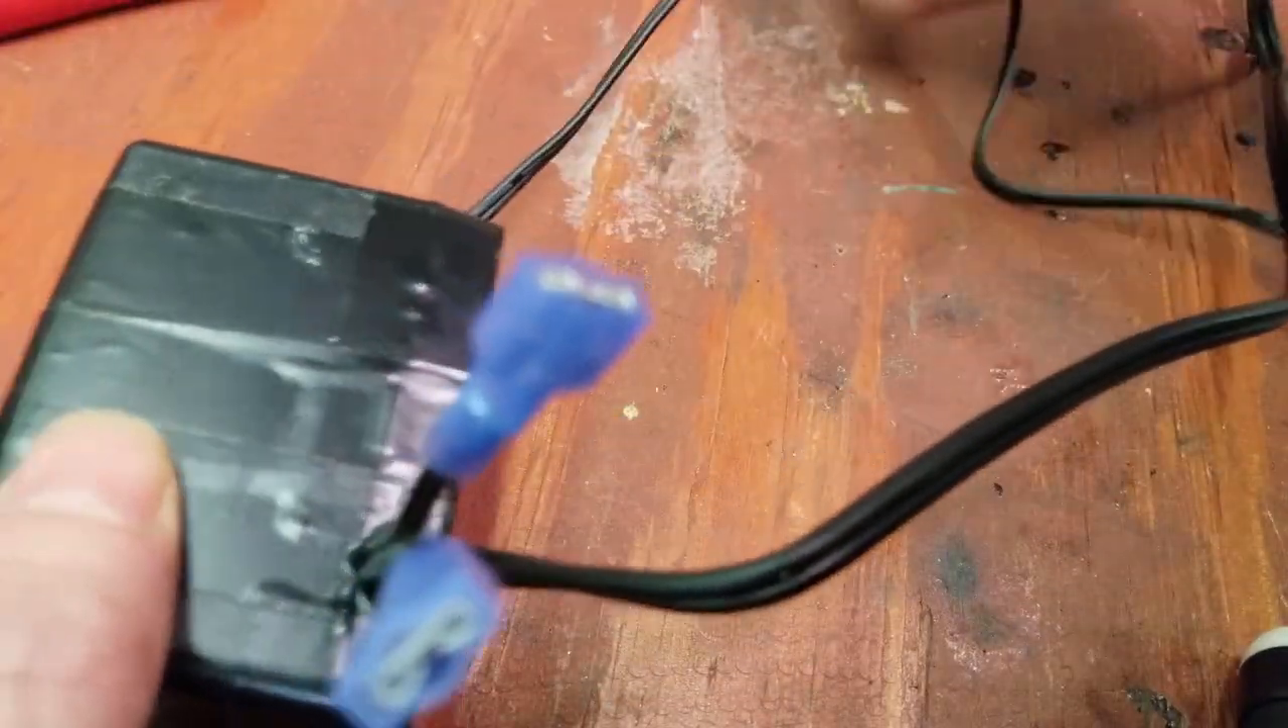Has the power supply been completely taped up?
Yes.